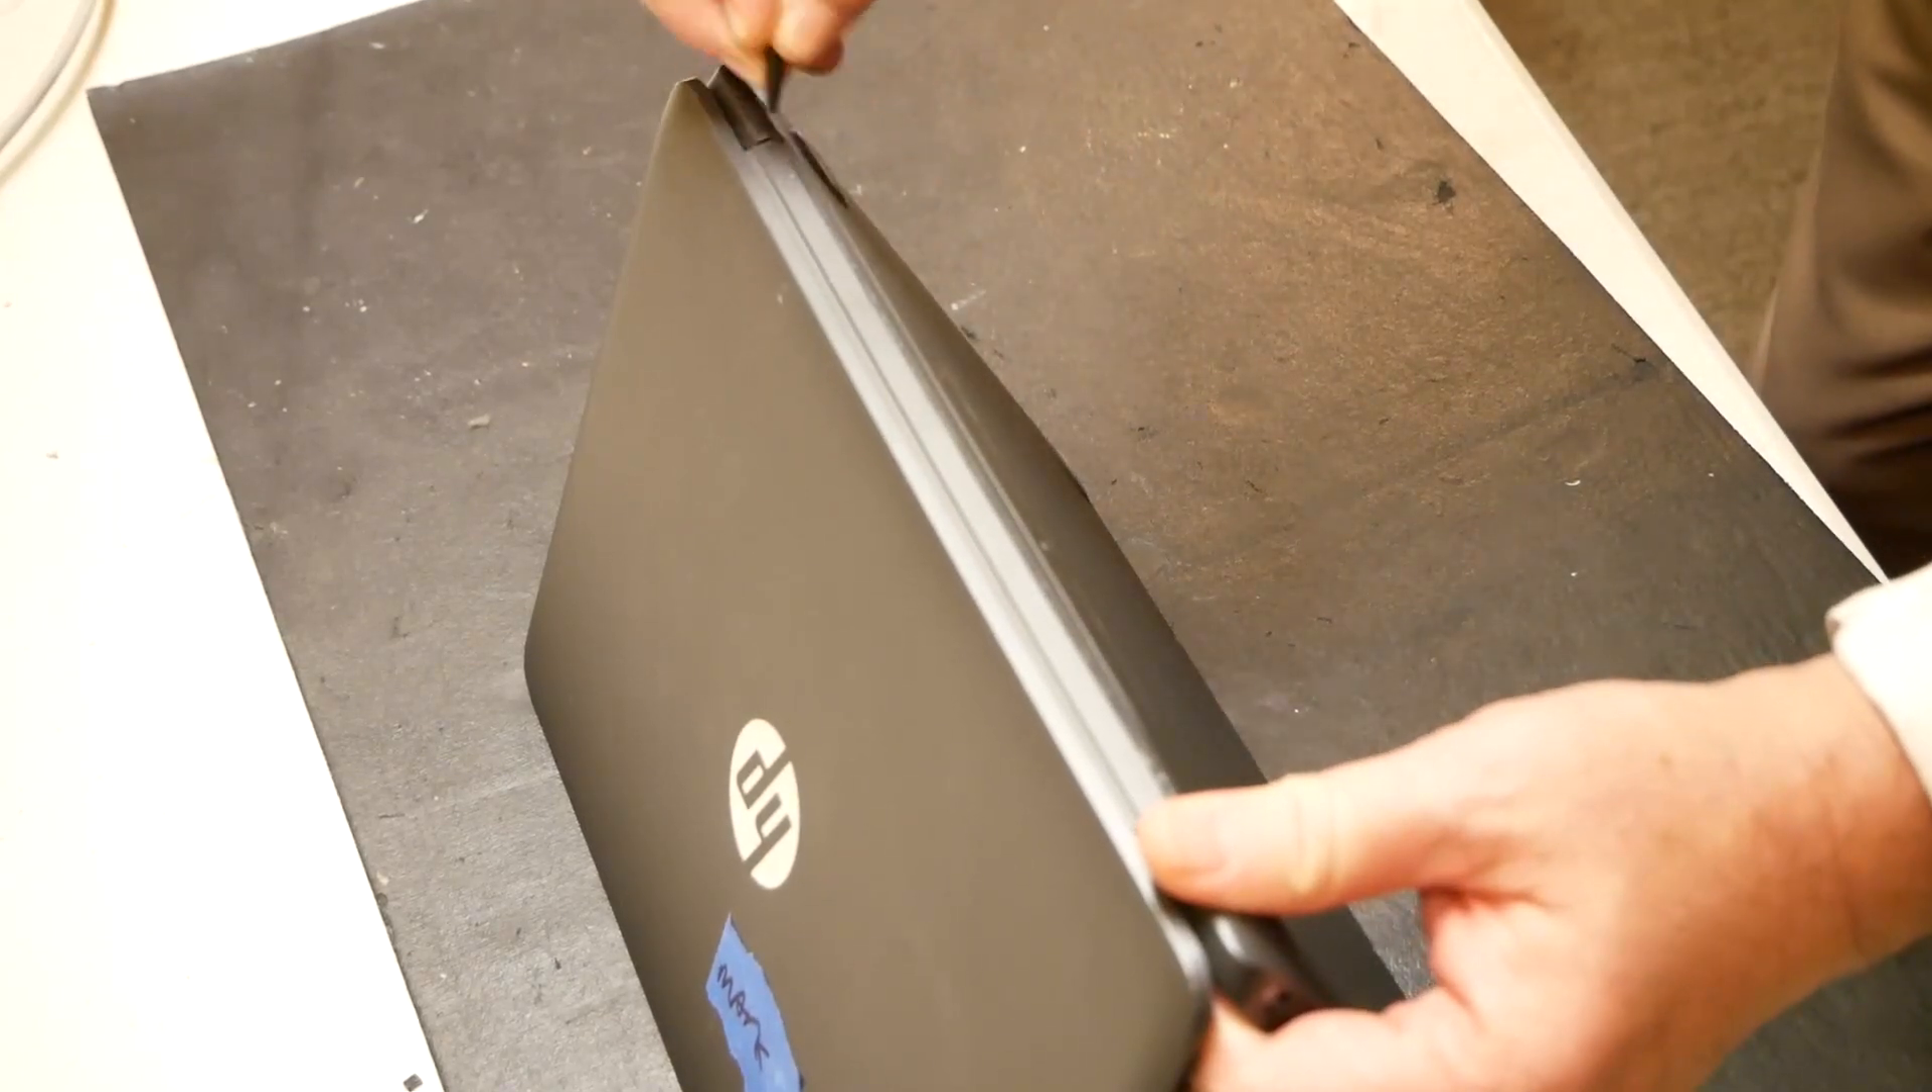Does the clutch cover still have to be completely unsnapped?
Yes.